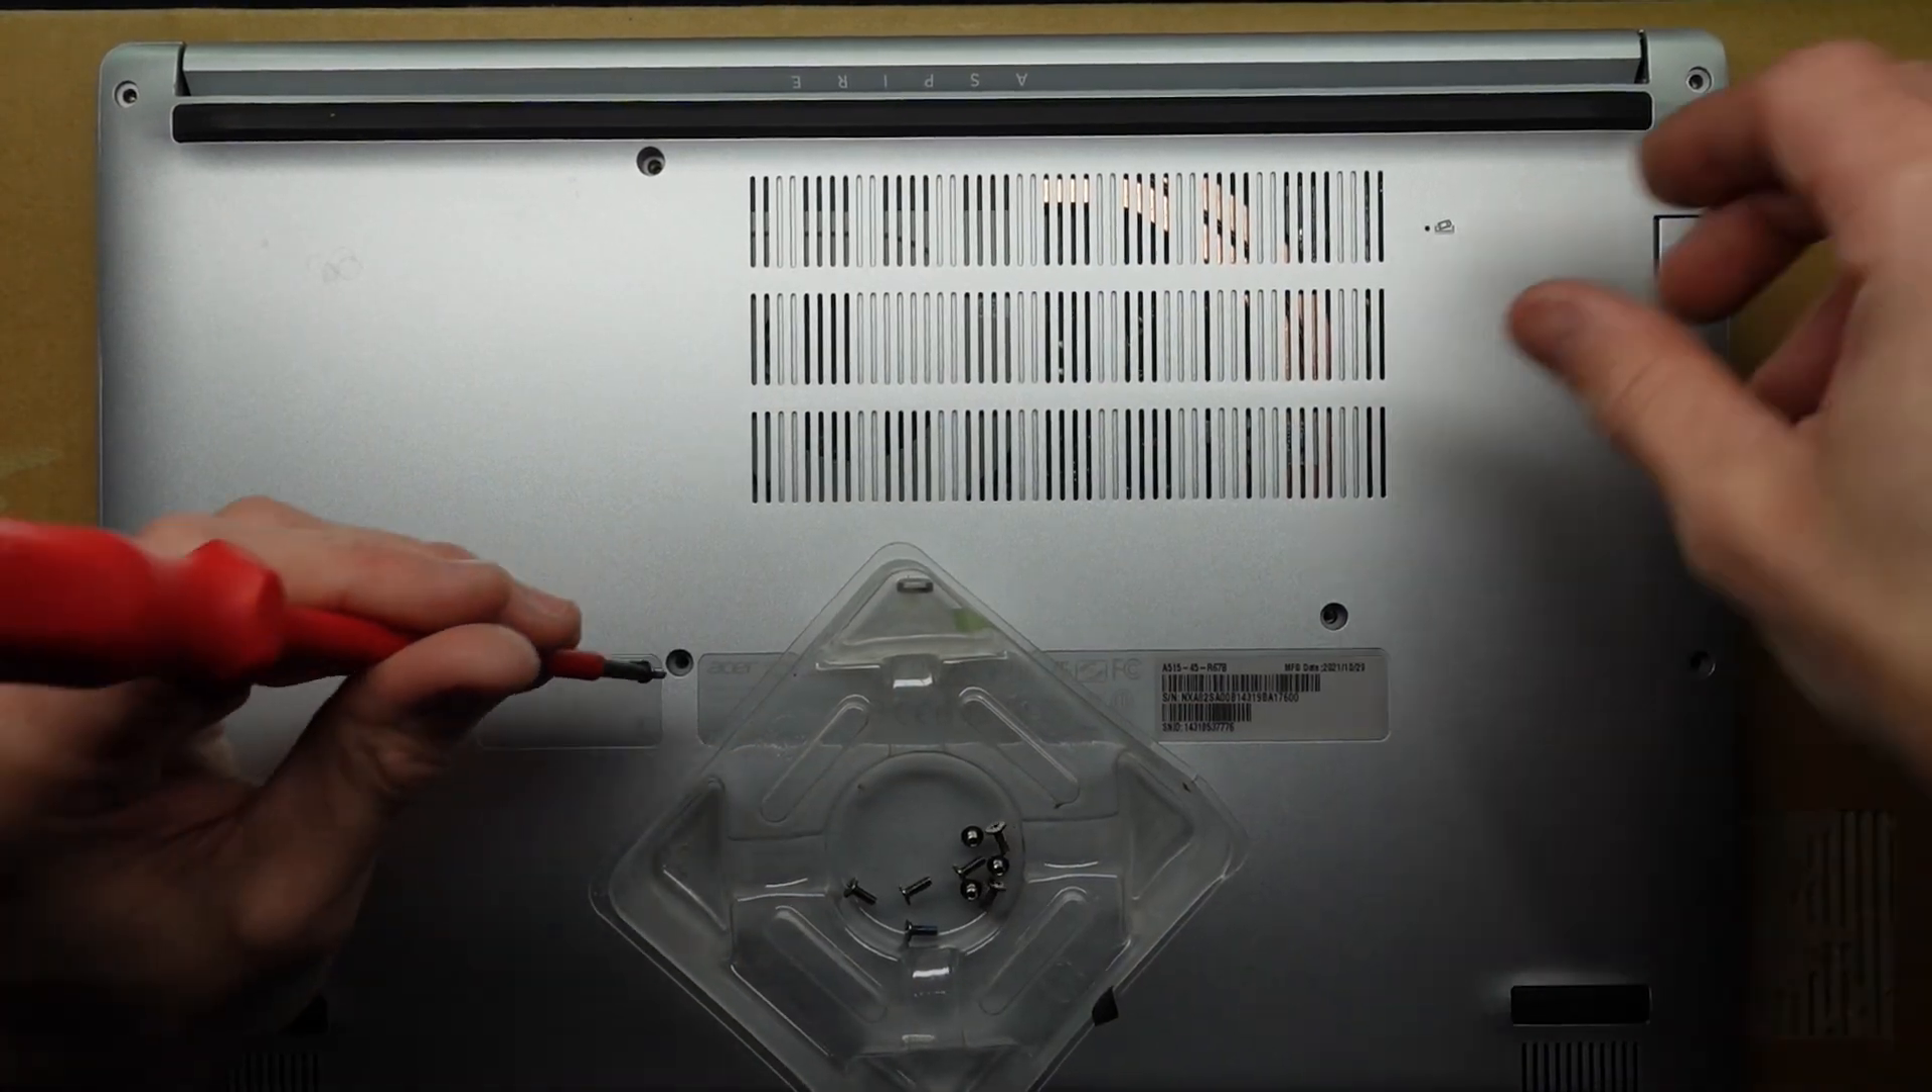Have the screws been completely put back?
No.